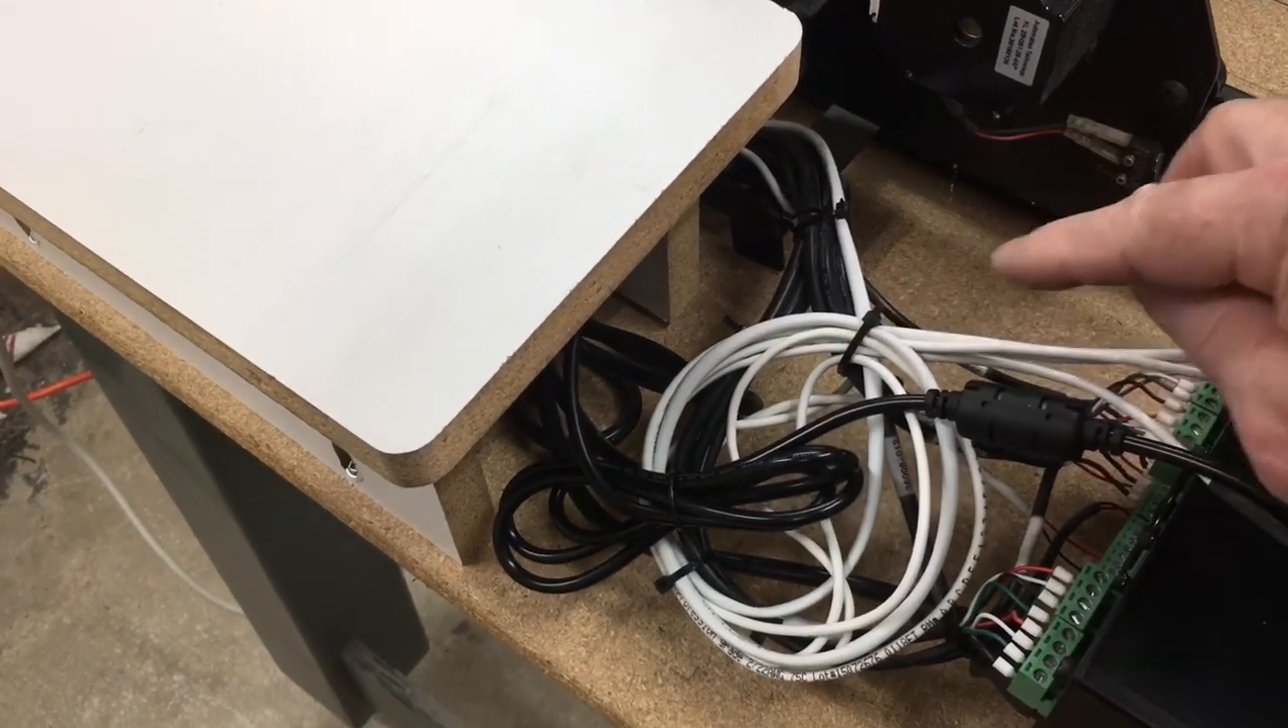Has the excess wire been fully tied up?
Yes.